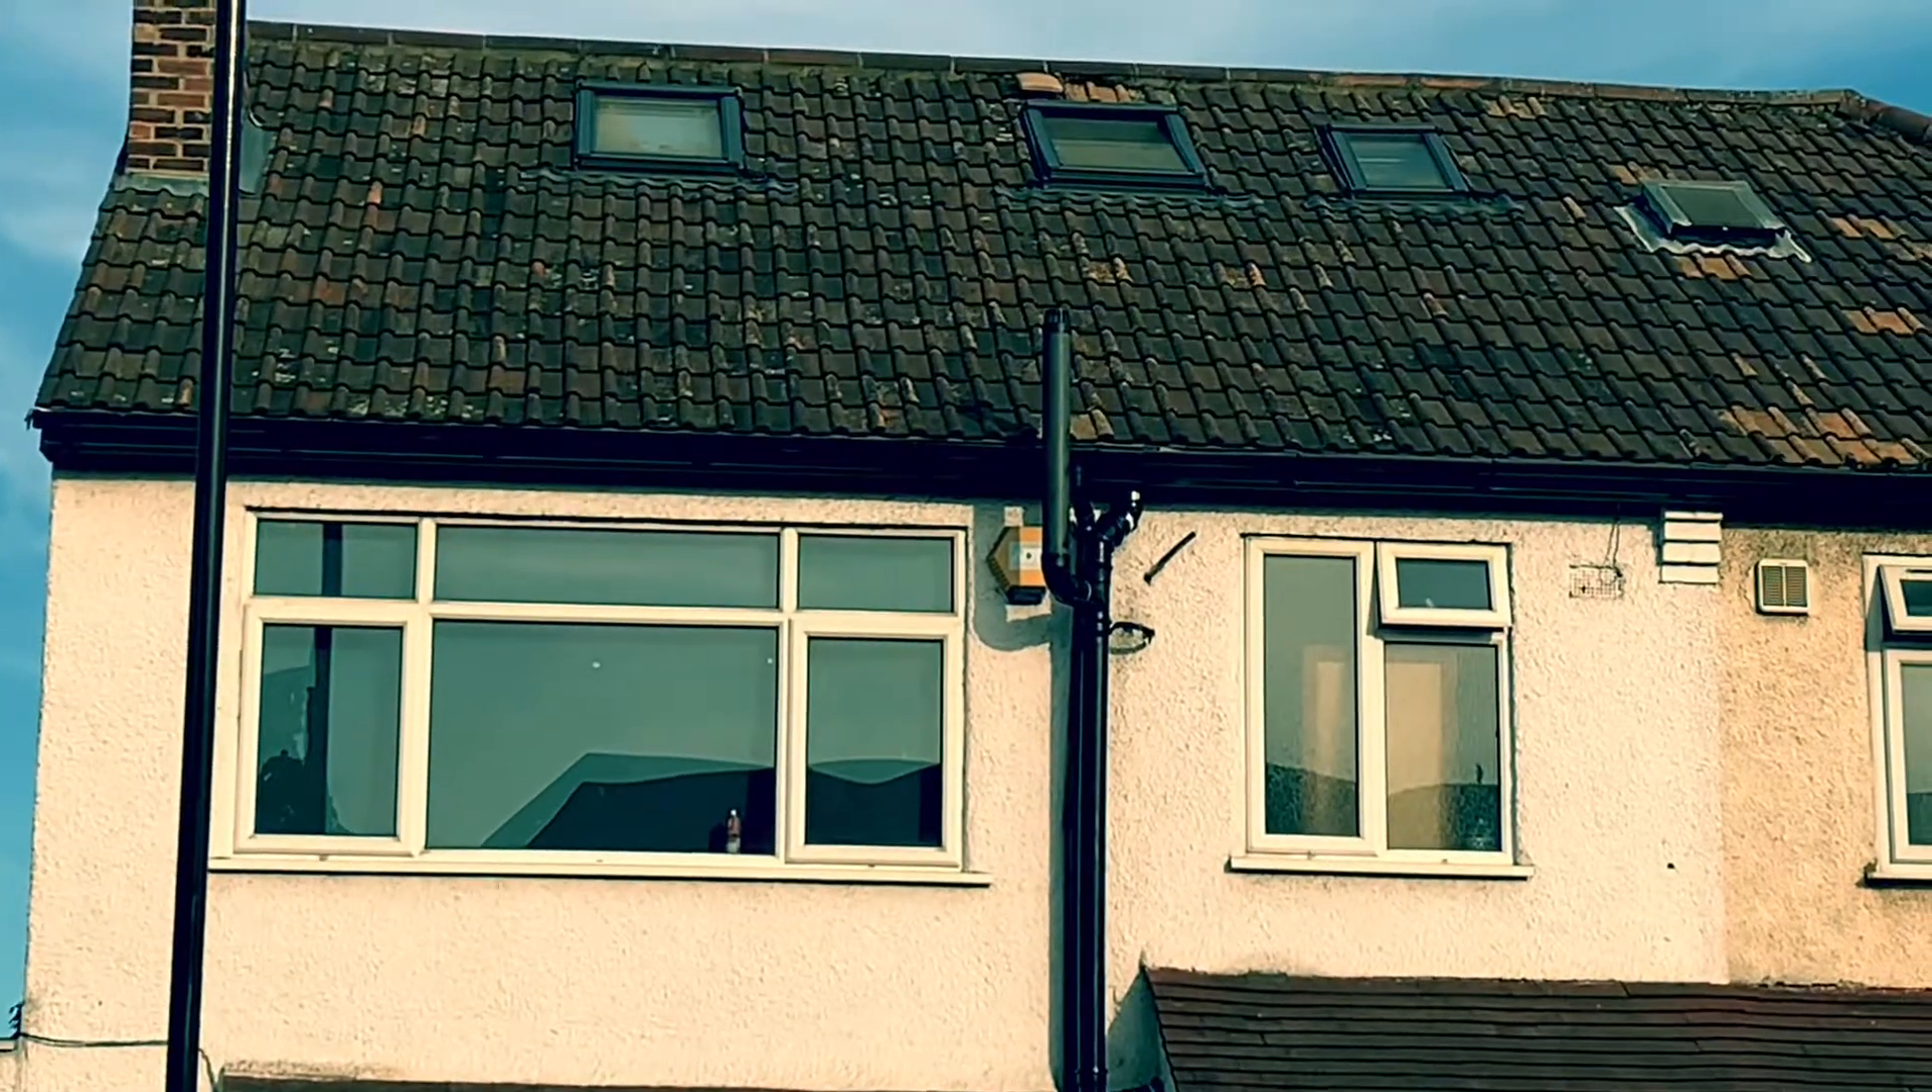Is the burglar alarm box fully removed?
No.